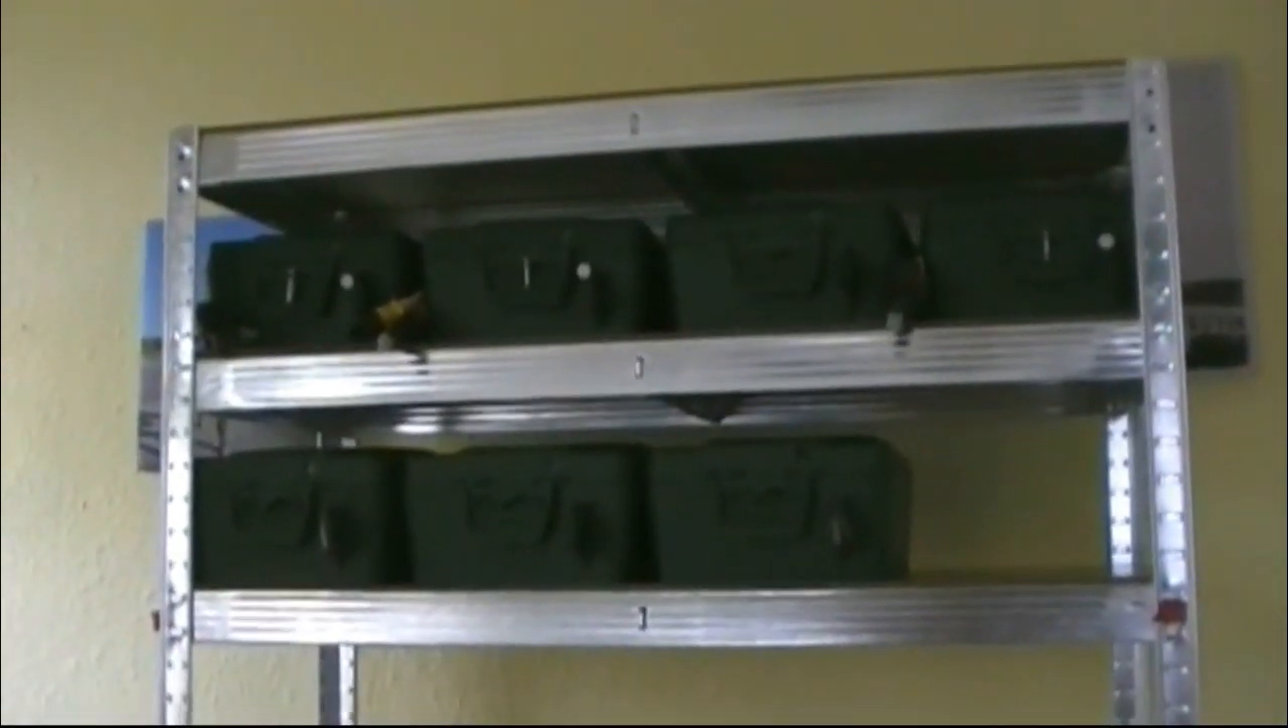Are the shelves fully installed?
Yes.